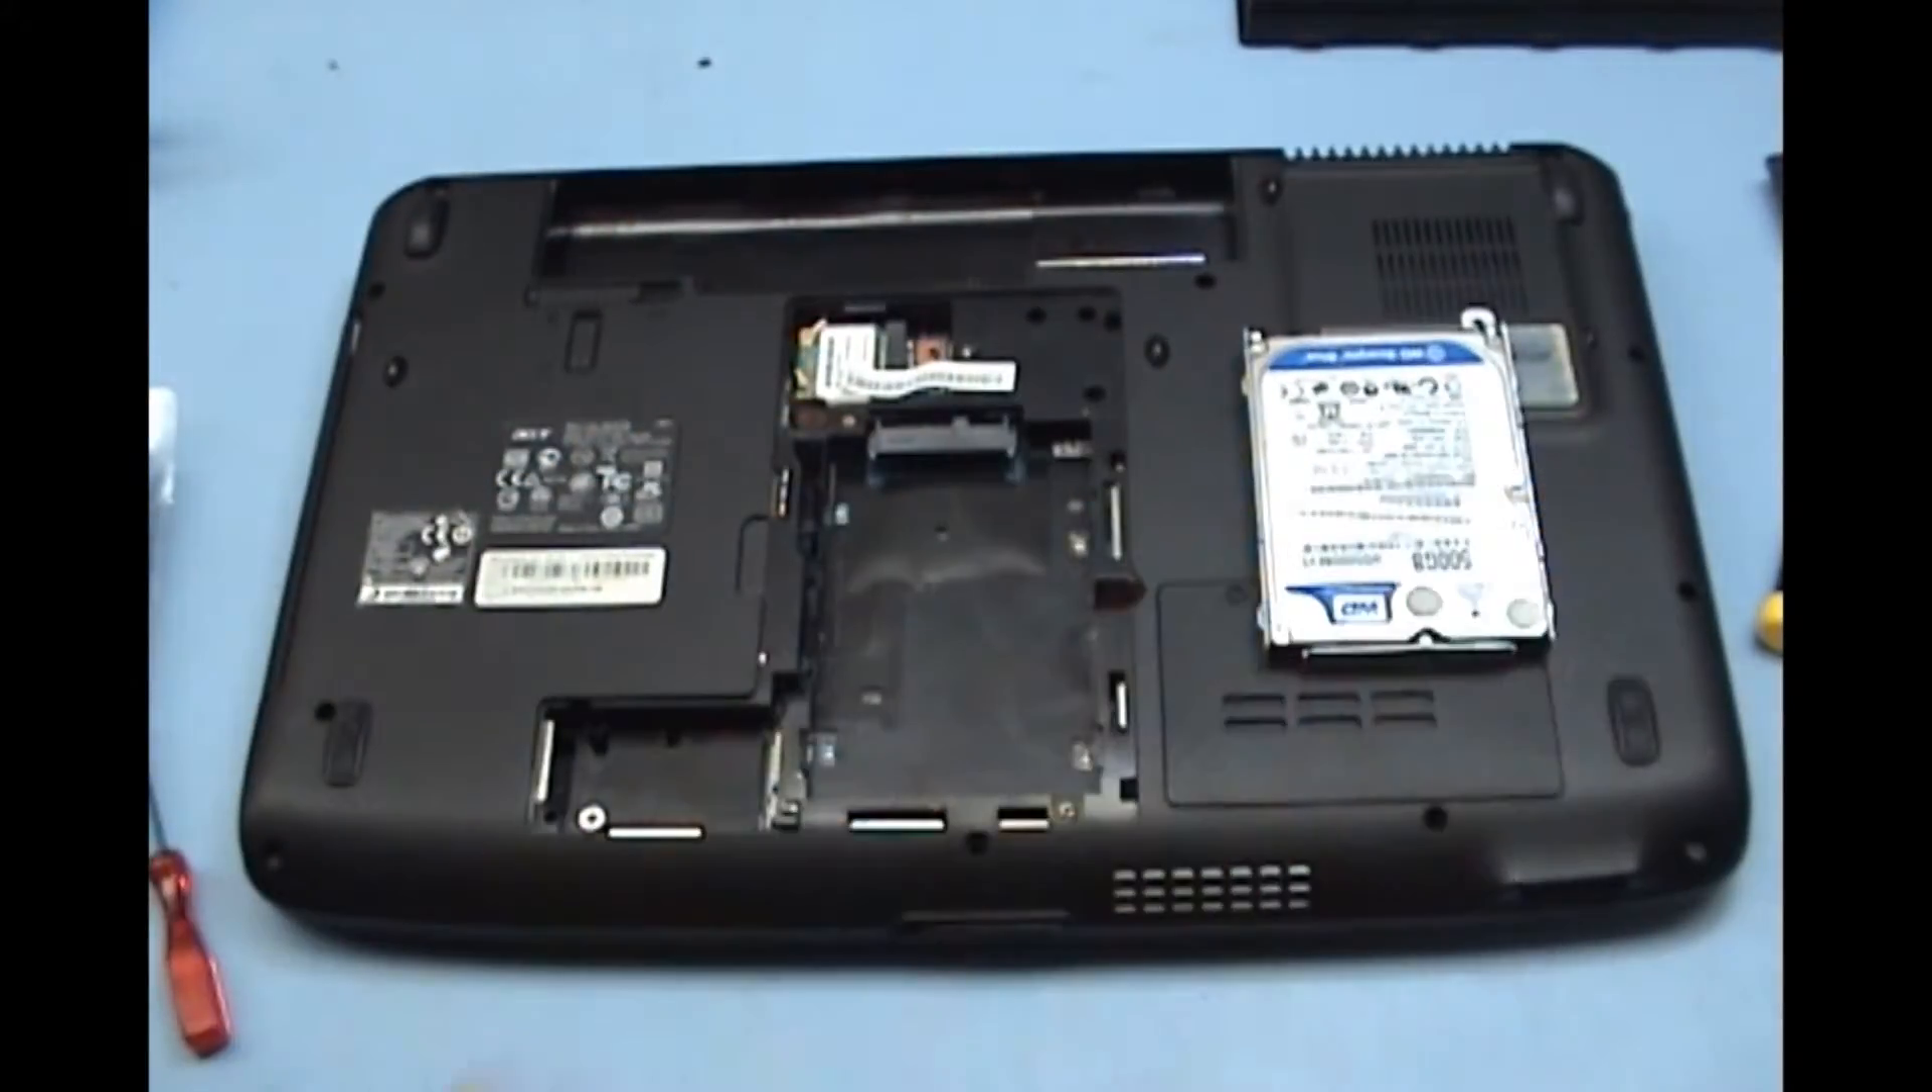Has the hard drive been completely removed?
Yes.